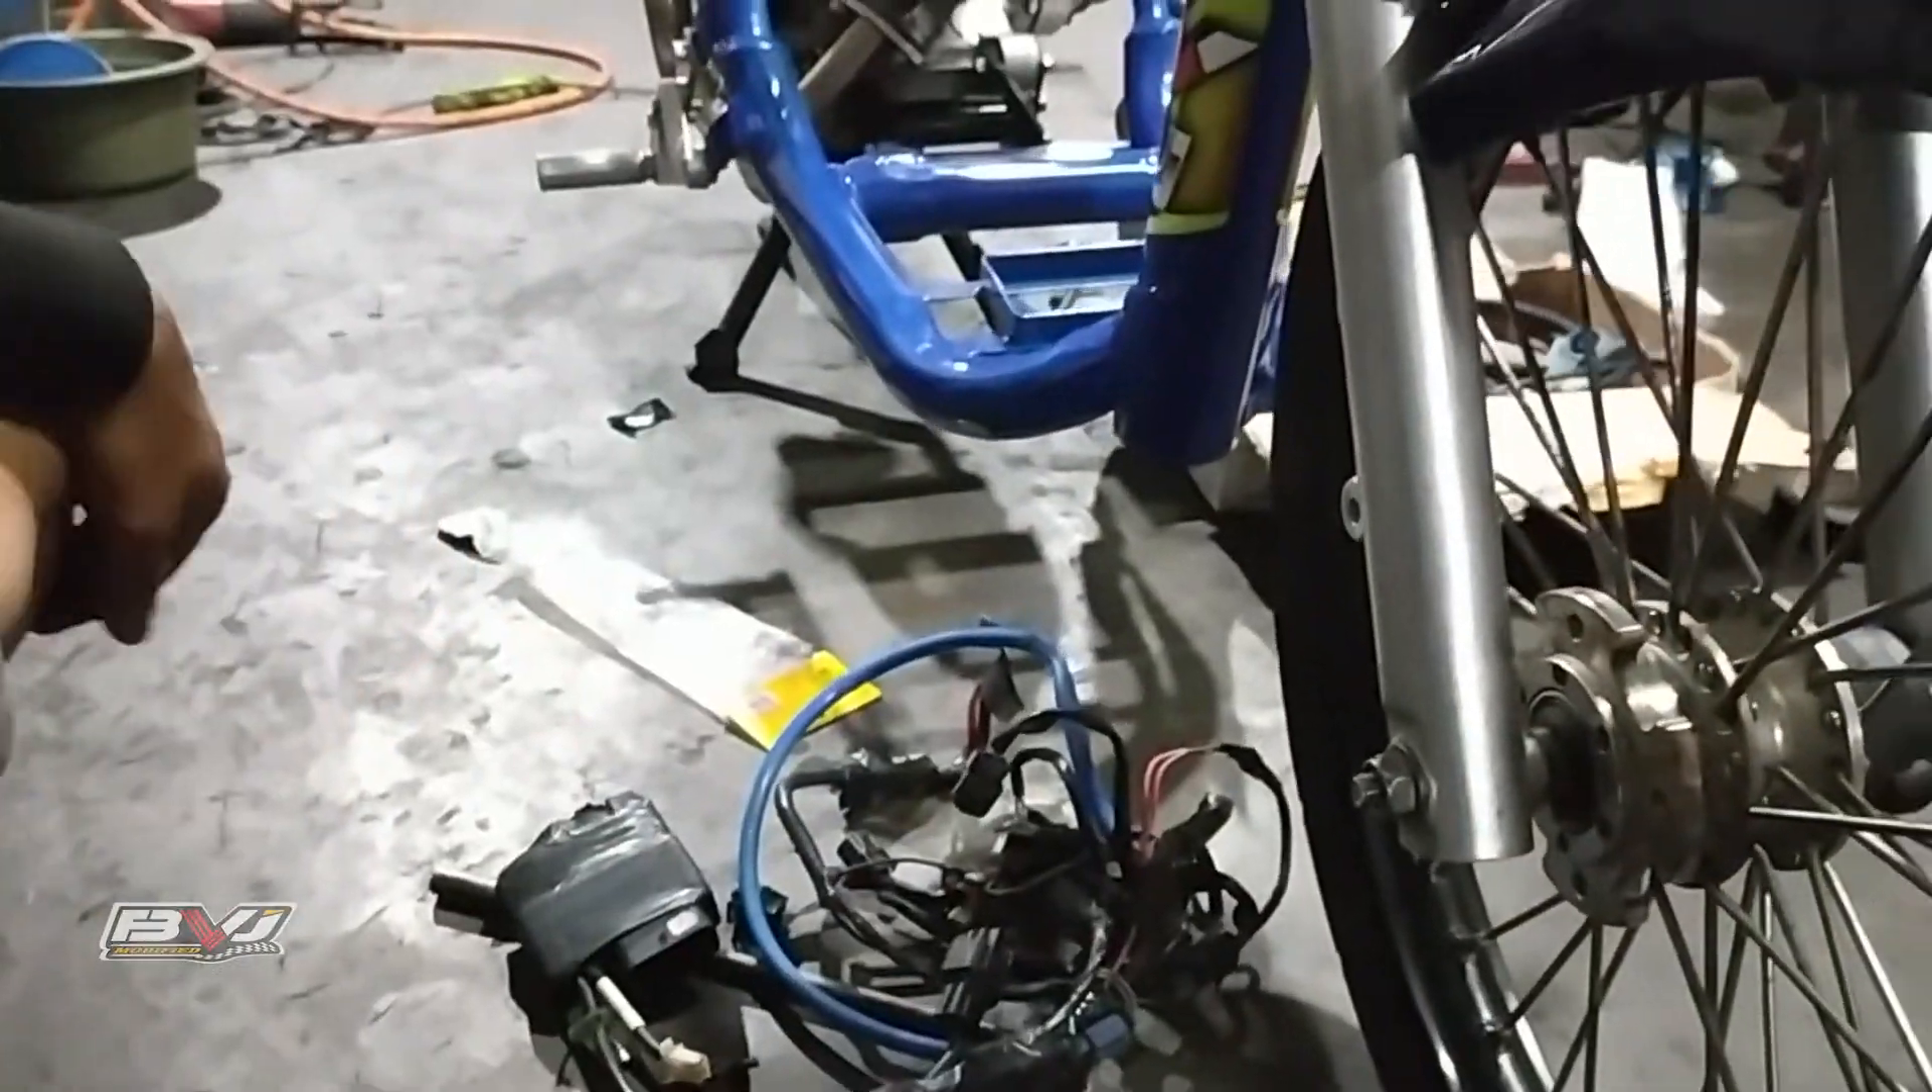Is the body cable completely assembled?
No.